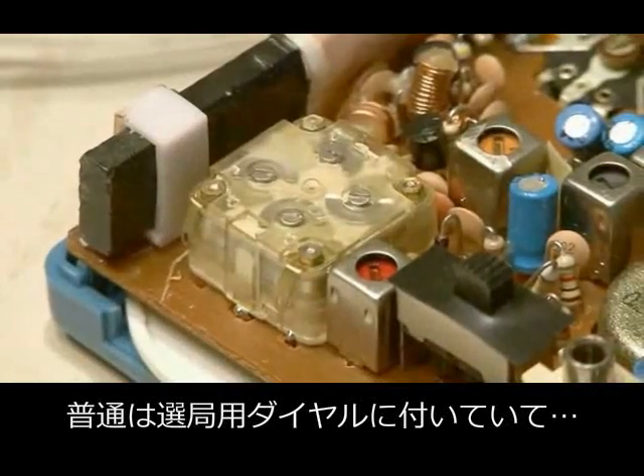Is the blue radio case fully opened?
Yes.